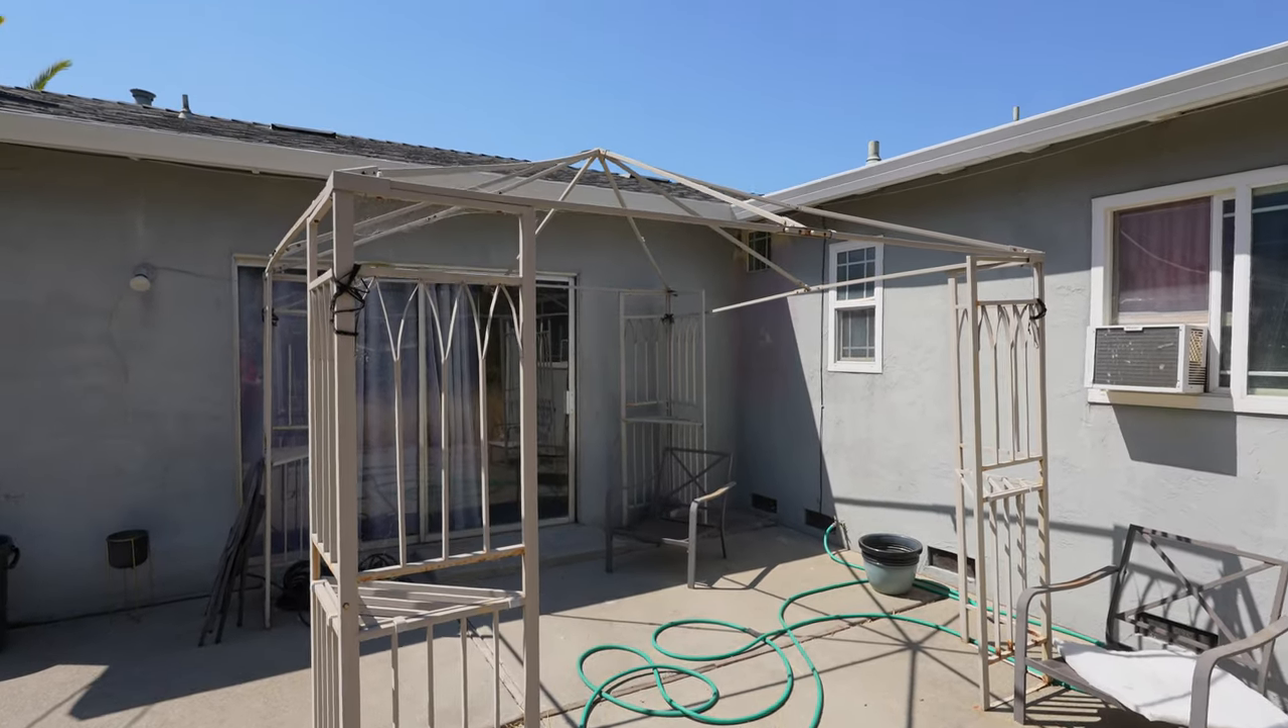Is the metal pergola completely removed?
No.